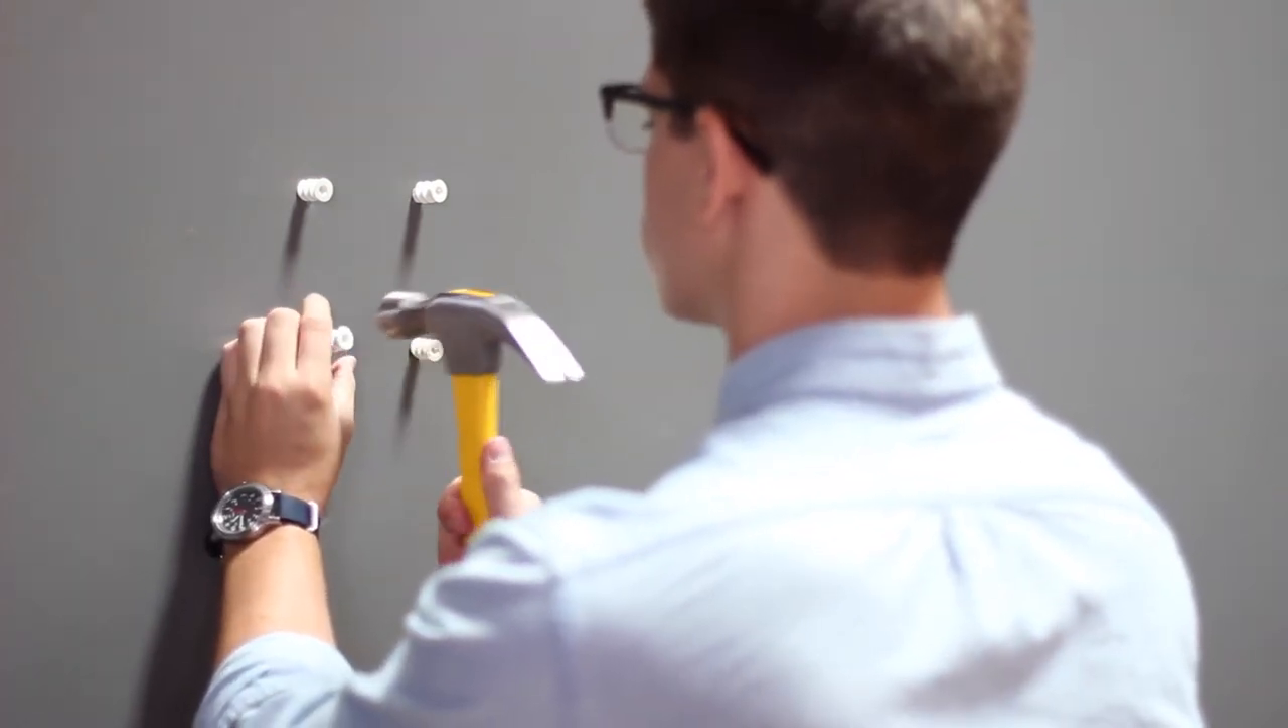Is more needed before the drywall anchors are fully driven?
Yes.